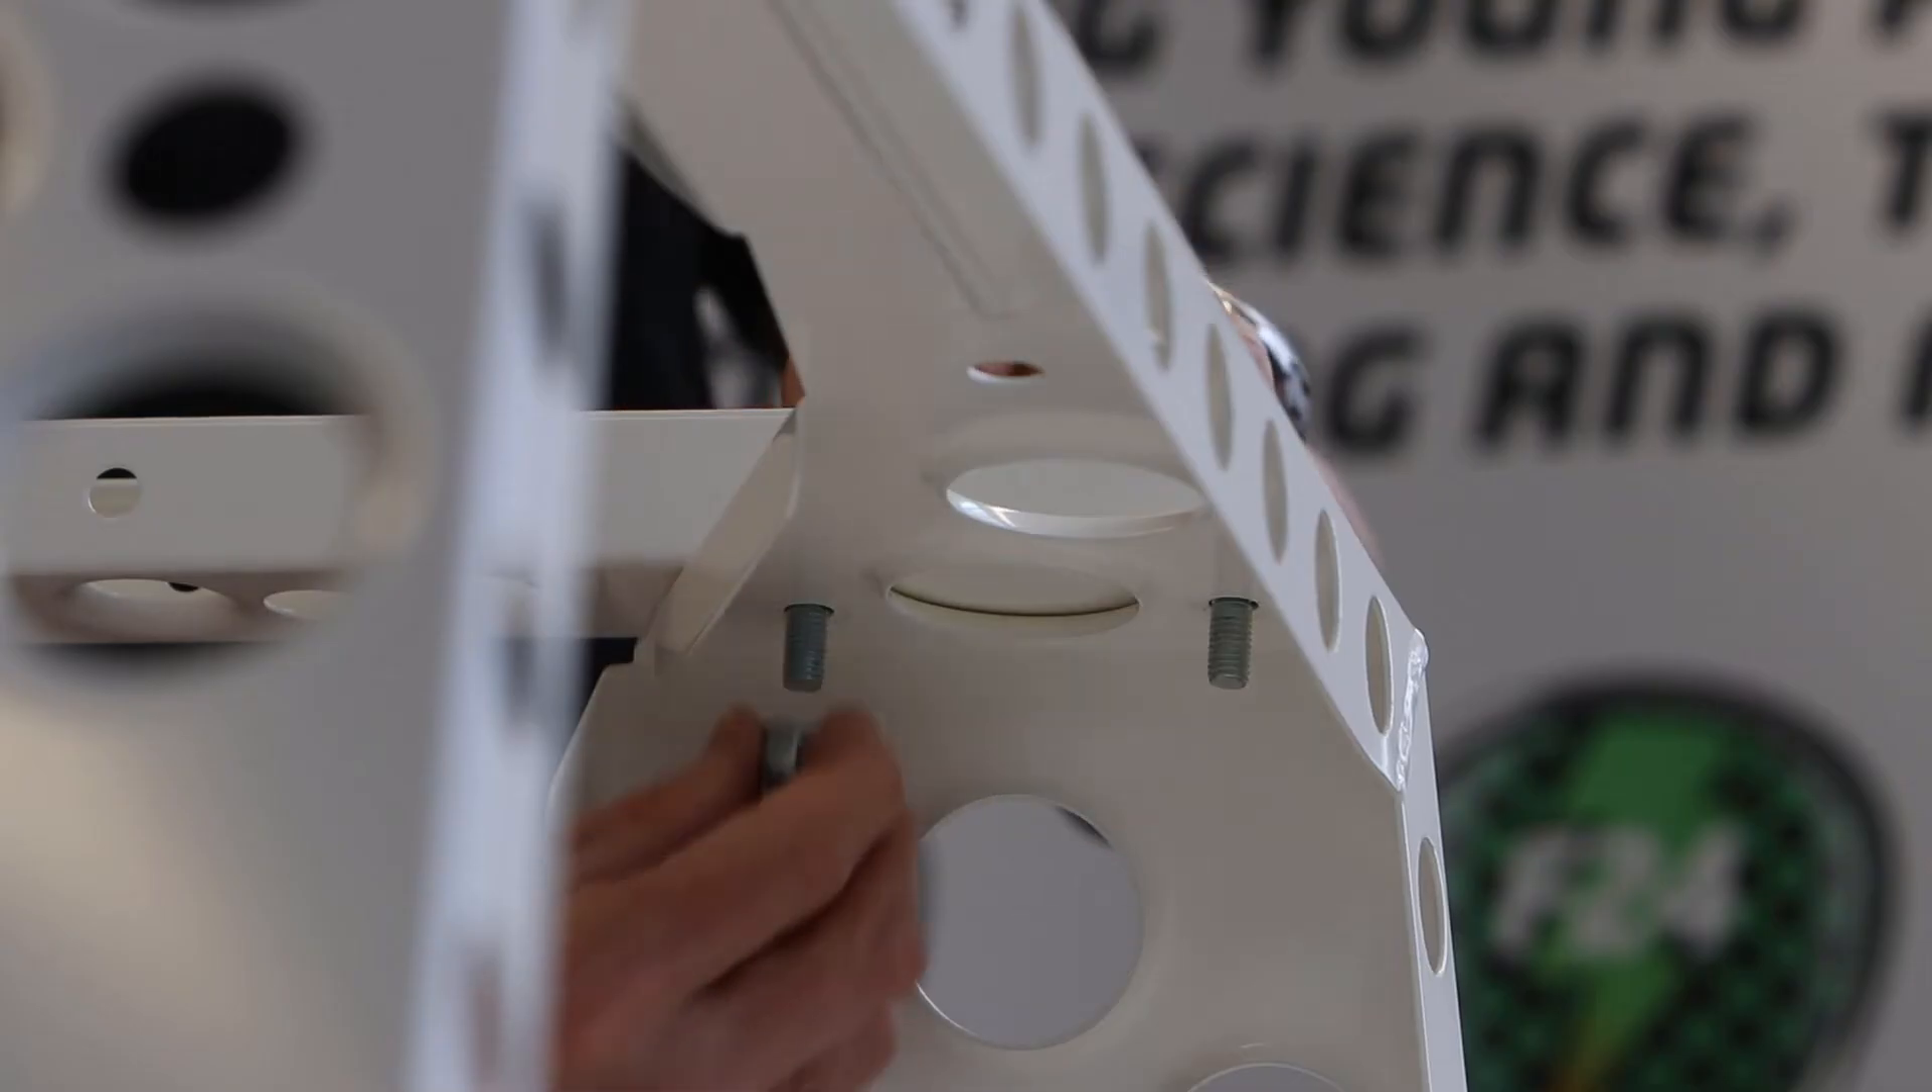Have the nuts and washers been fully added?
No.